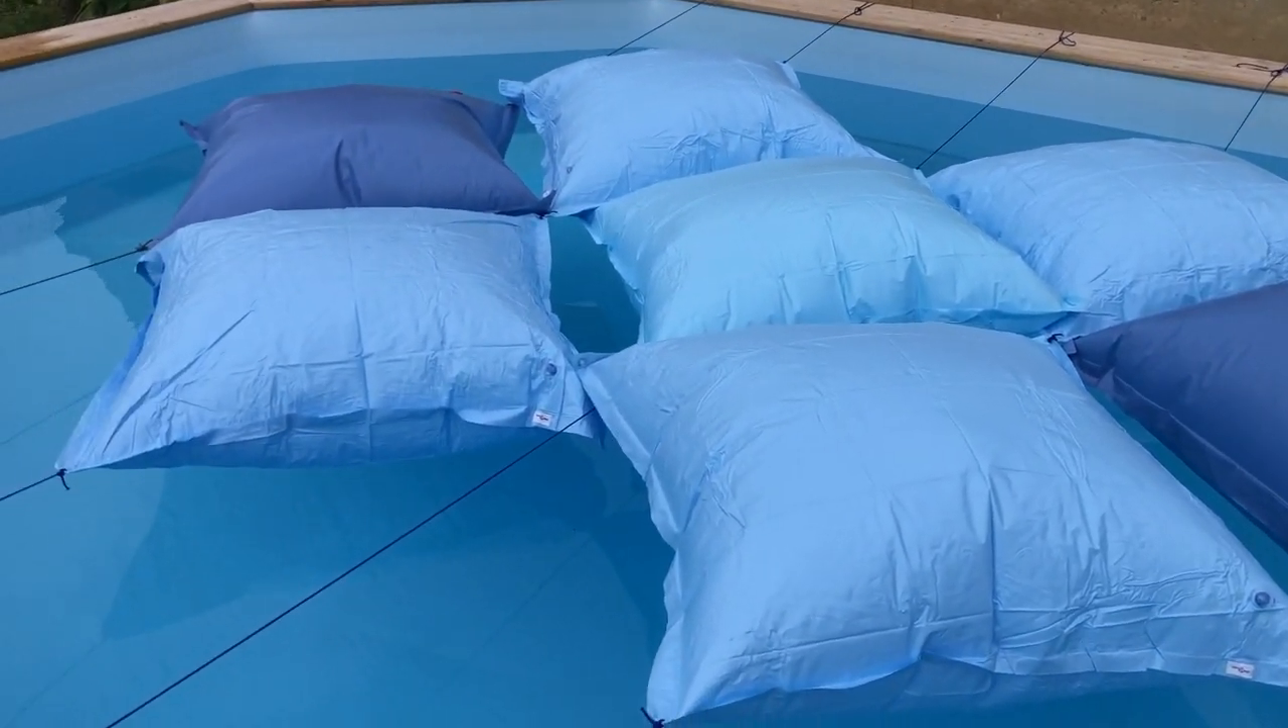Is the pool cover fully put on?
No.